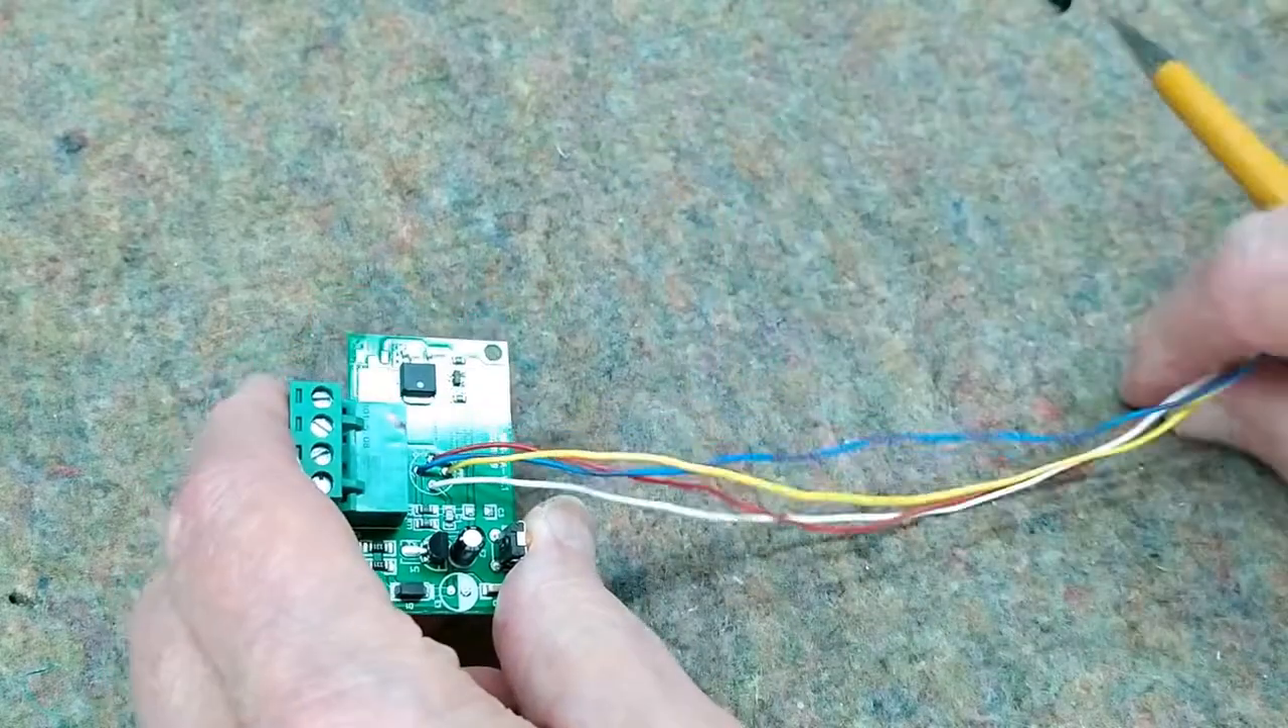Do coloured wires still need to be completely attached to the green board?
No.